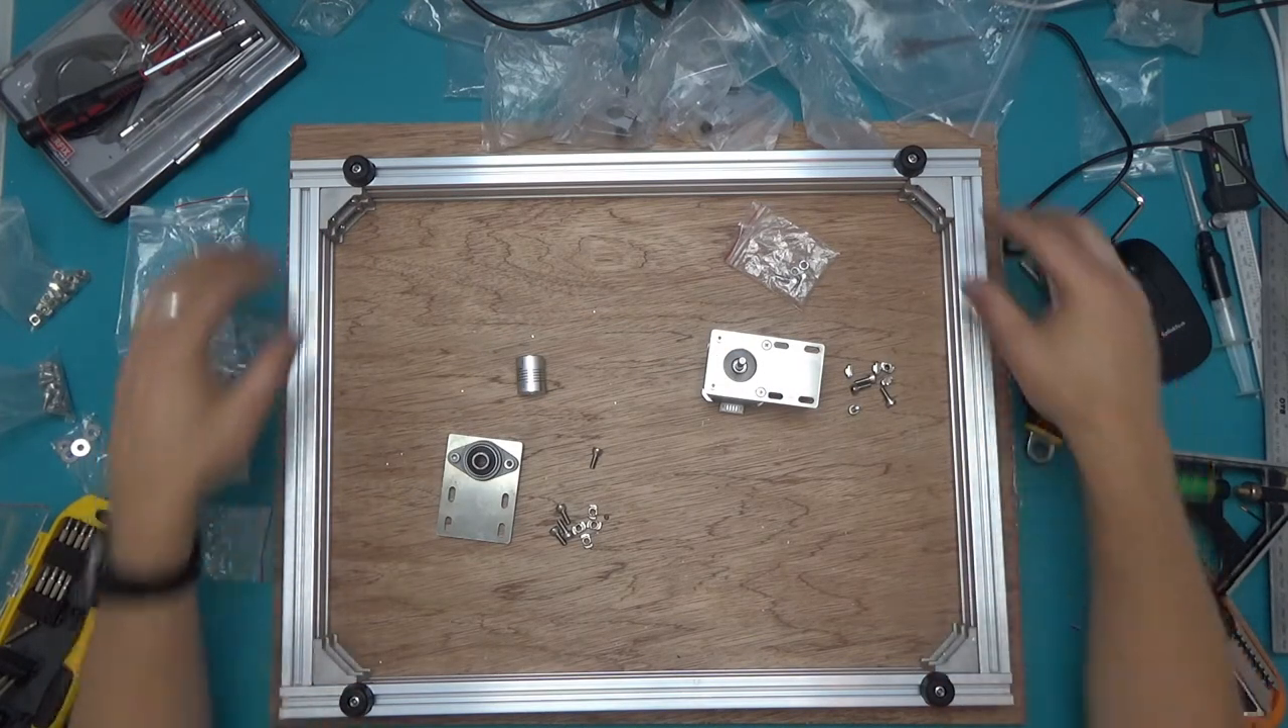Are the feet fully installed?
Yes.